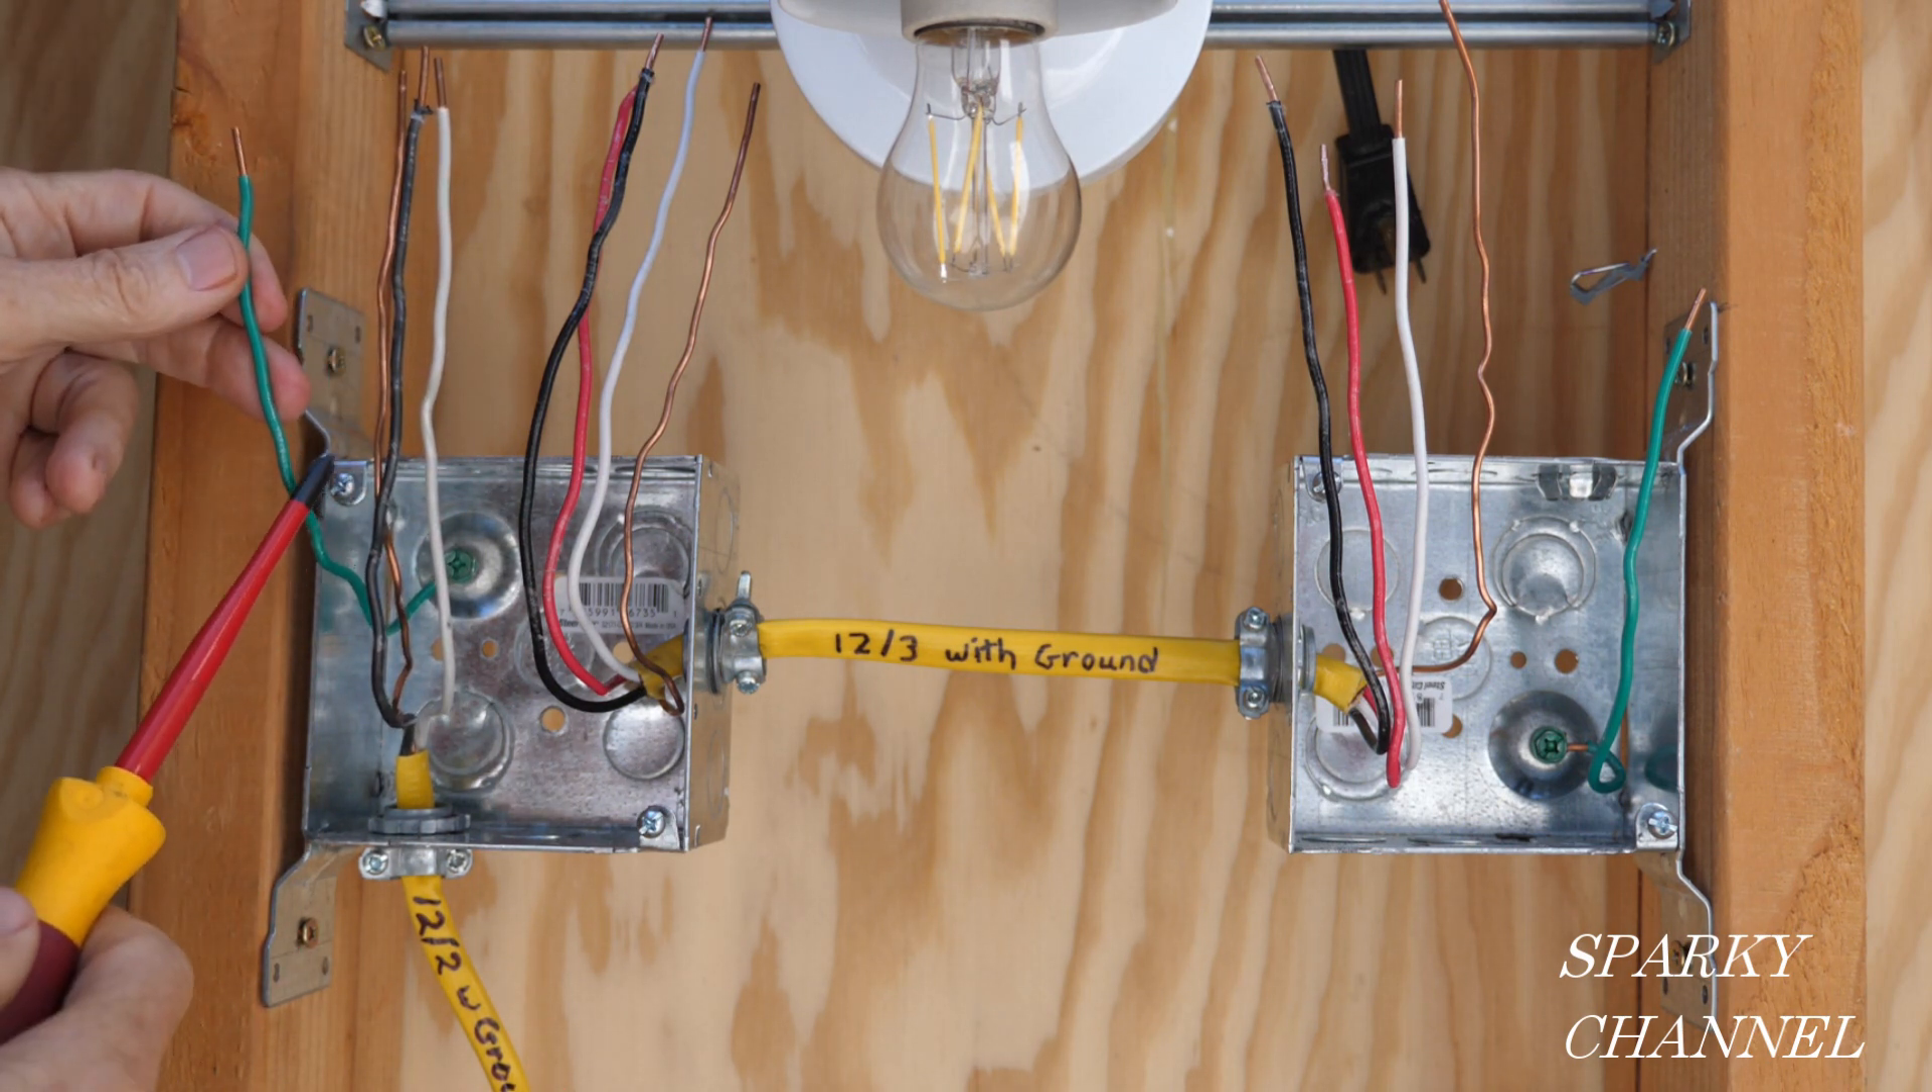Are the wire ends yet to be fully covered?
Yes.